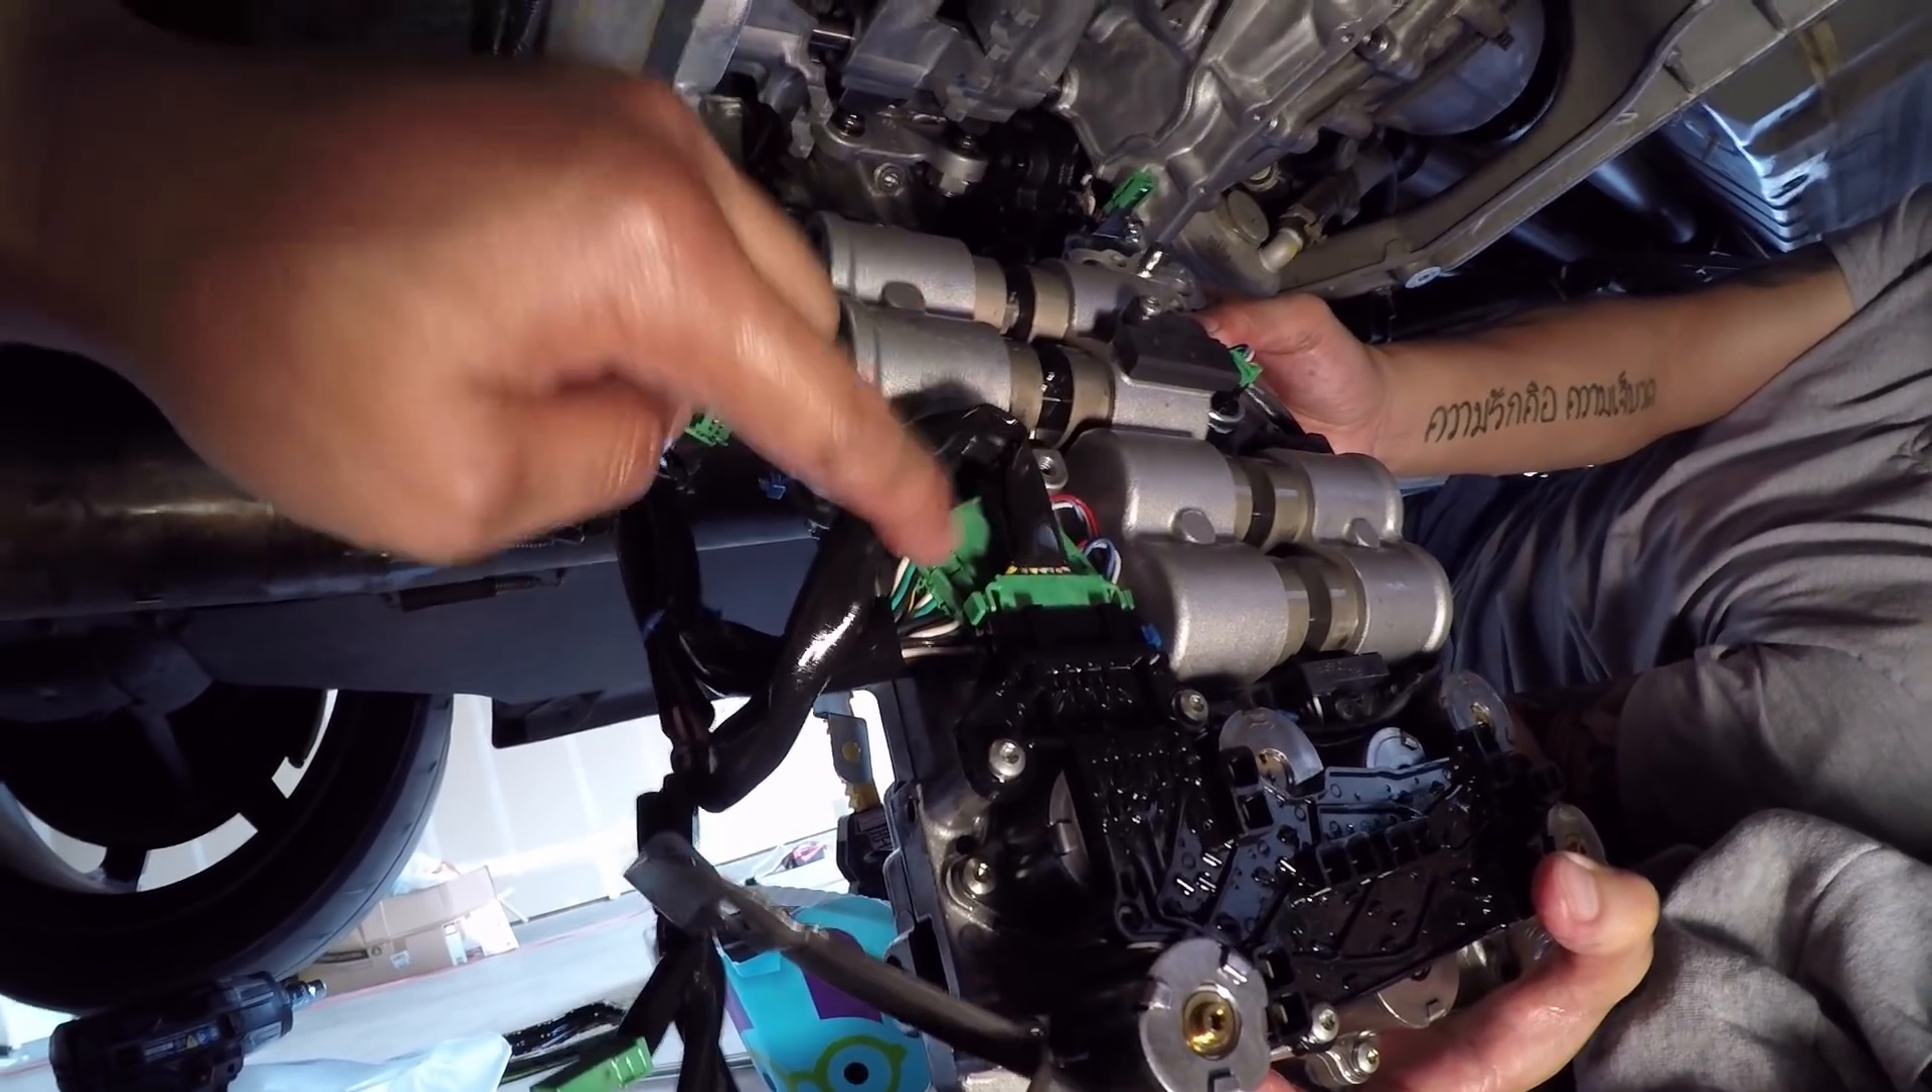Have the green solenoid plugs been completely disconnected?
No.